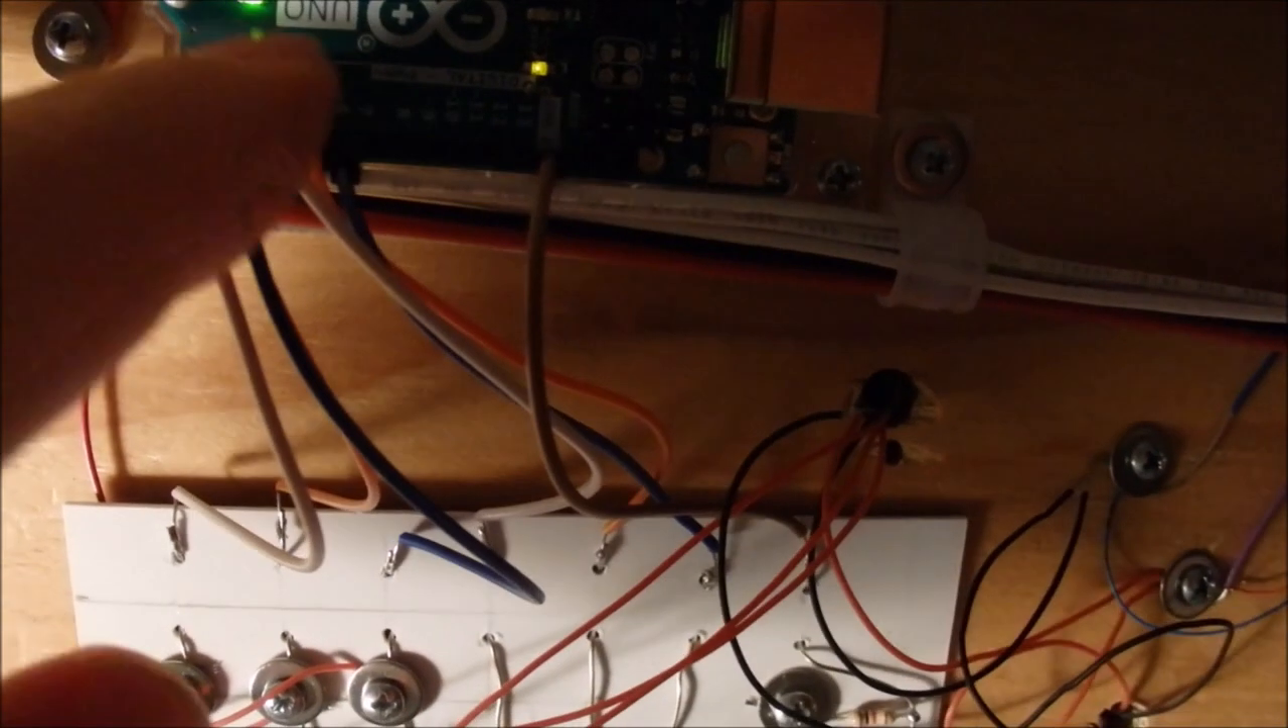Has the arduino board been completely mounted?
Yes.